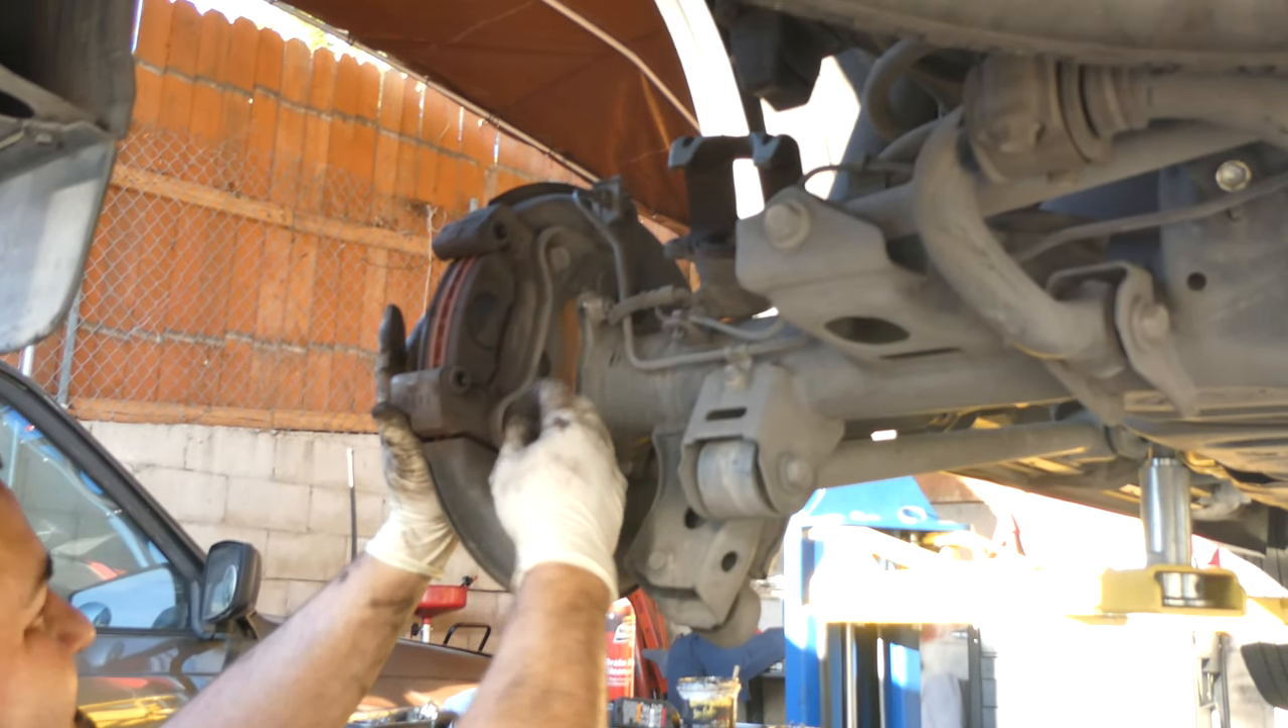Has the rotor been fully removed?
No.